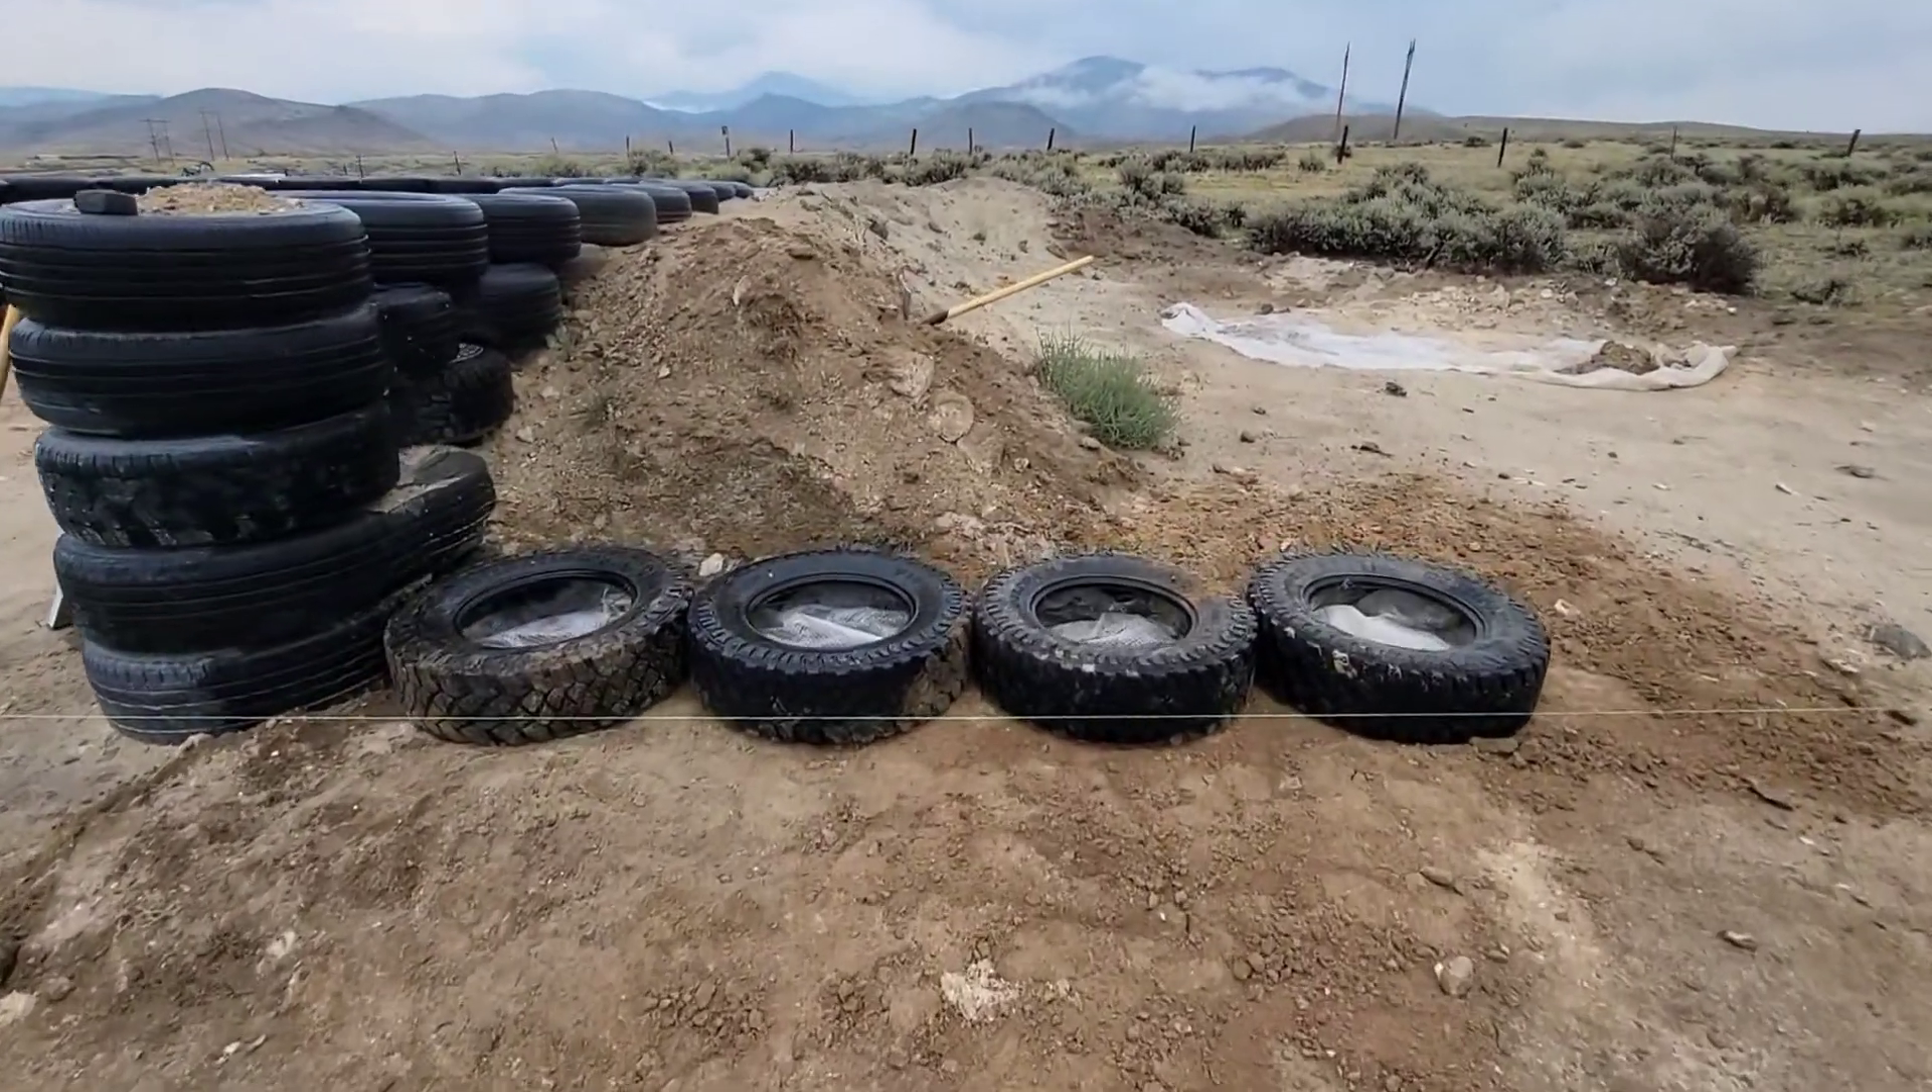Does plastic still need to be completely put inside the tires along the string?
No.